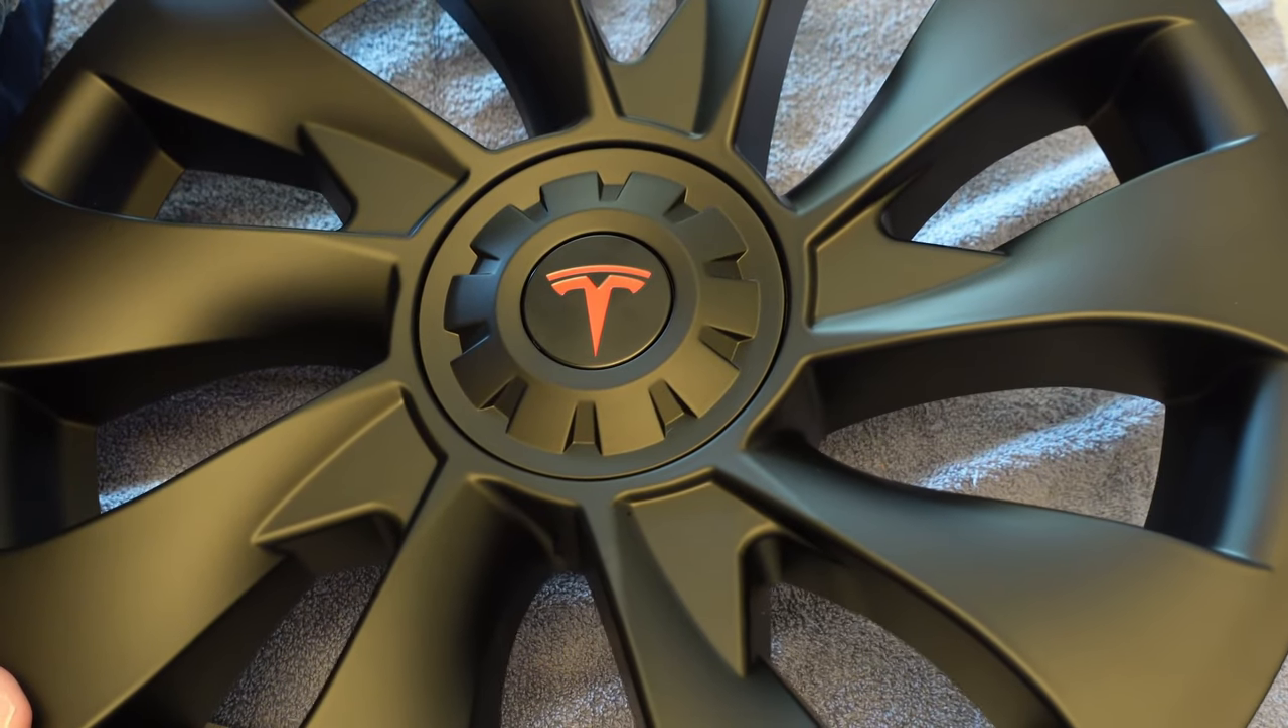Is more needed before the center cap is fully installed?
No.